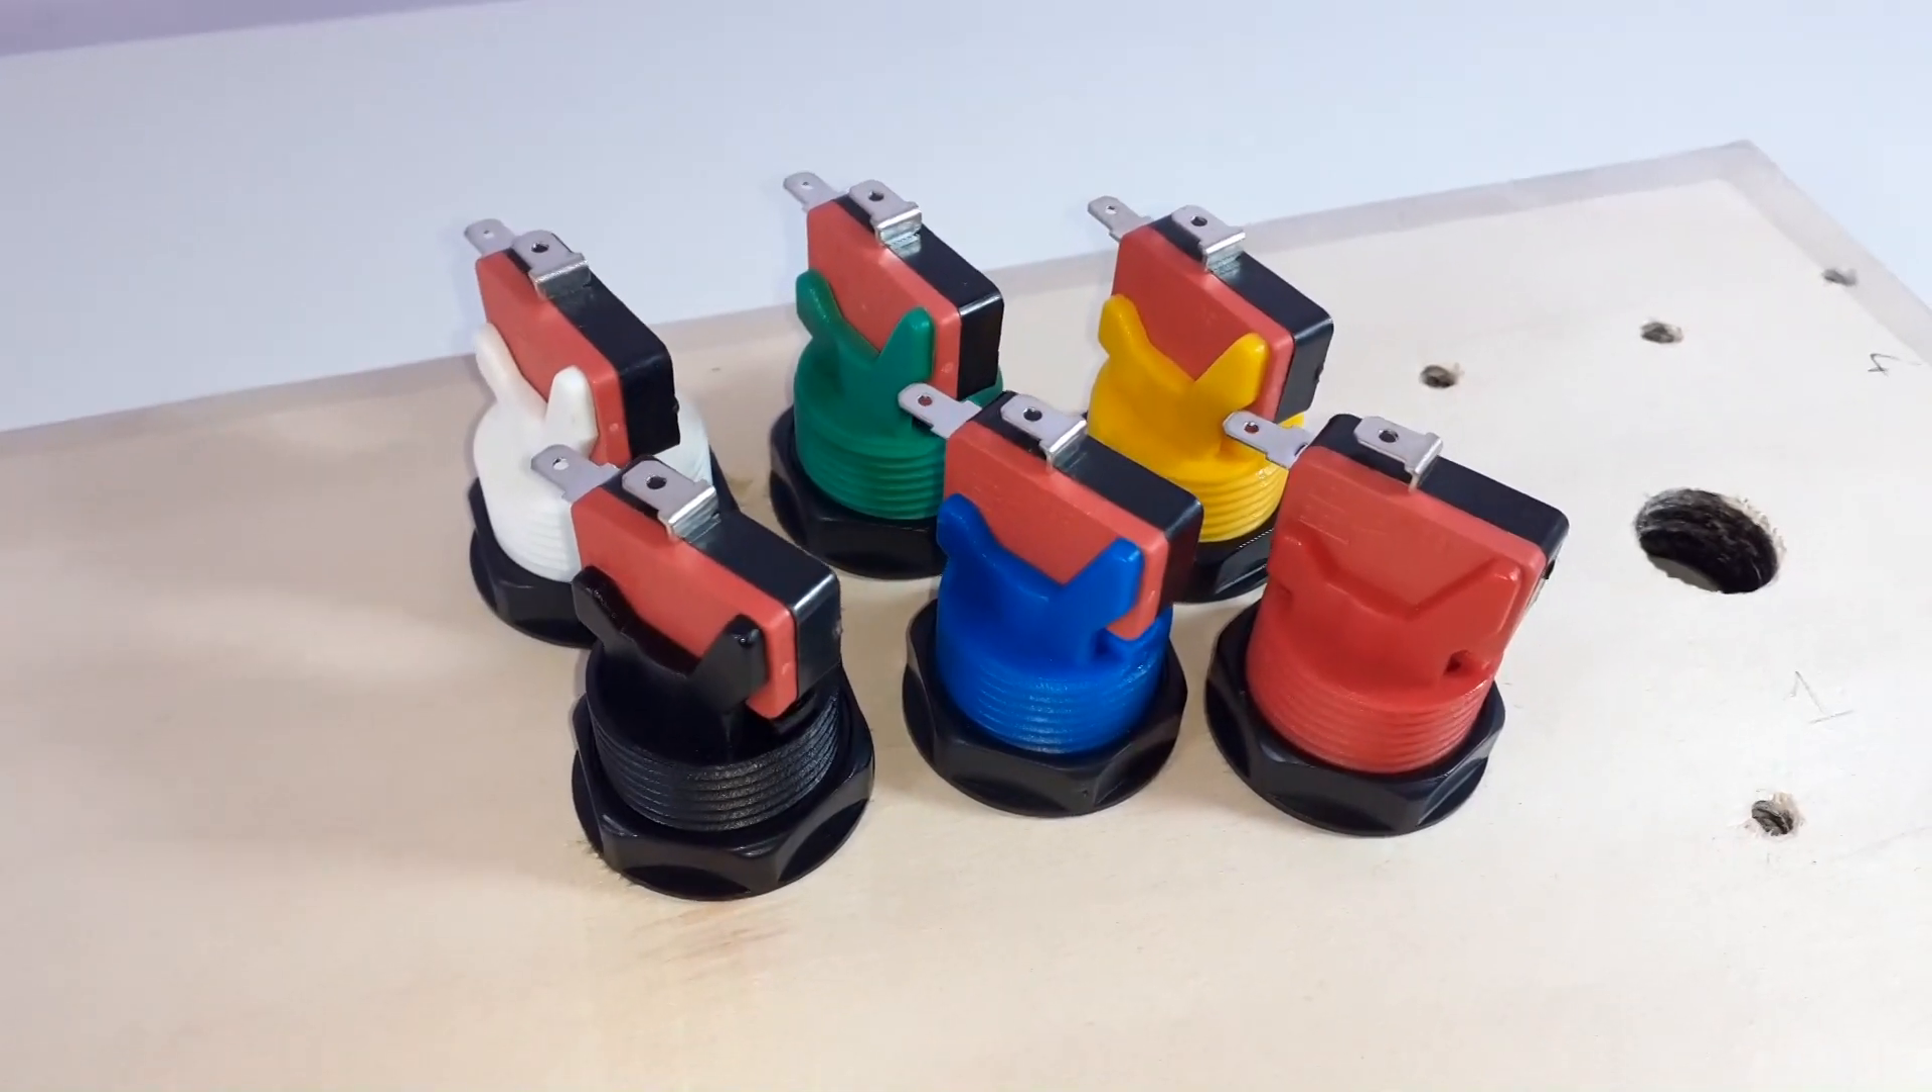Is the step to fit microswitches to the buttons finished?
Yes.